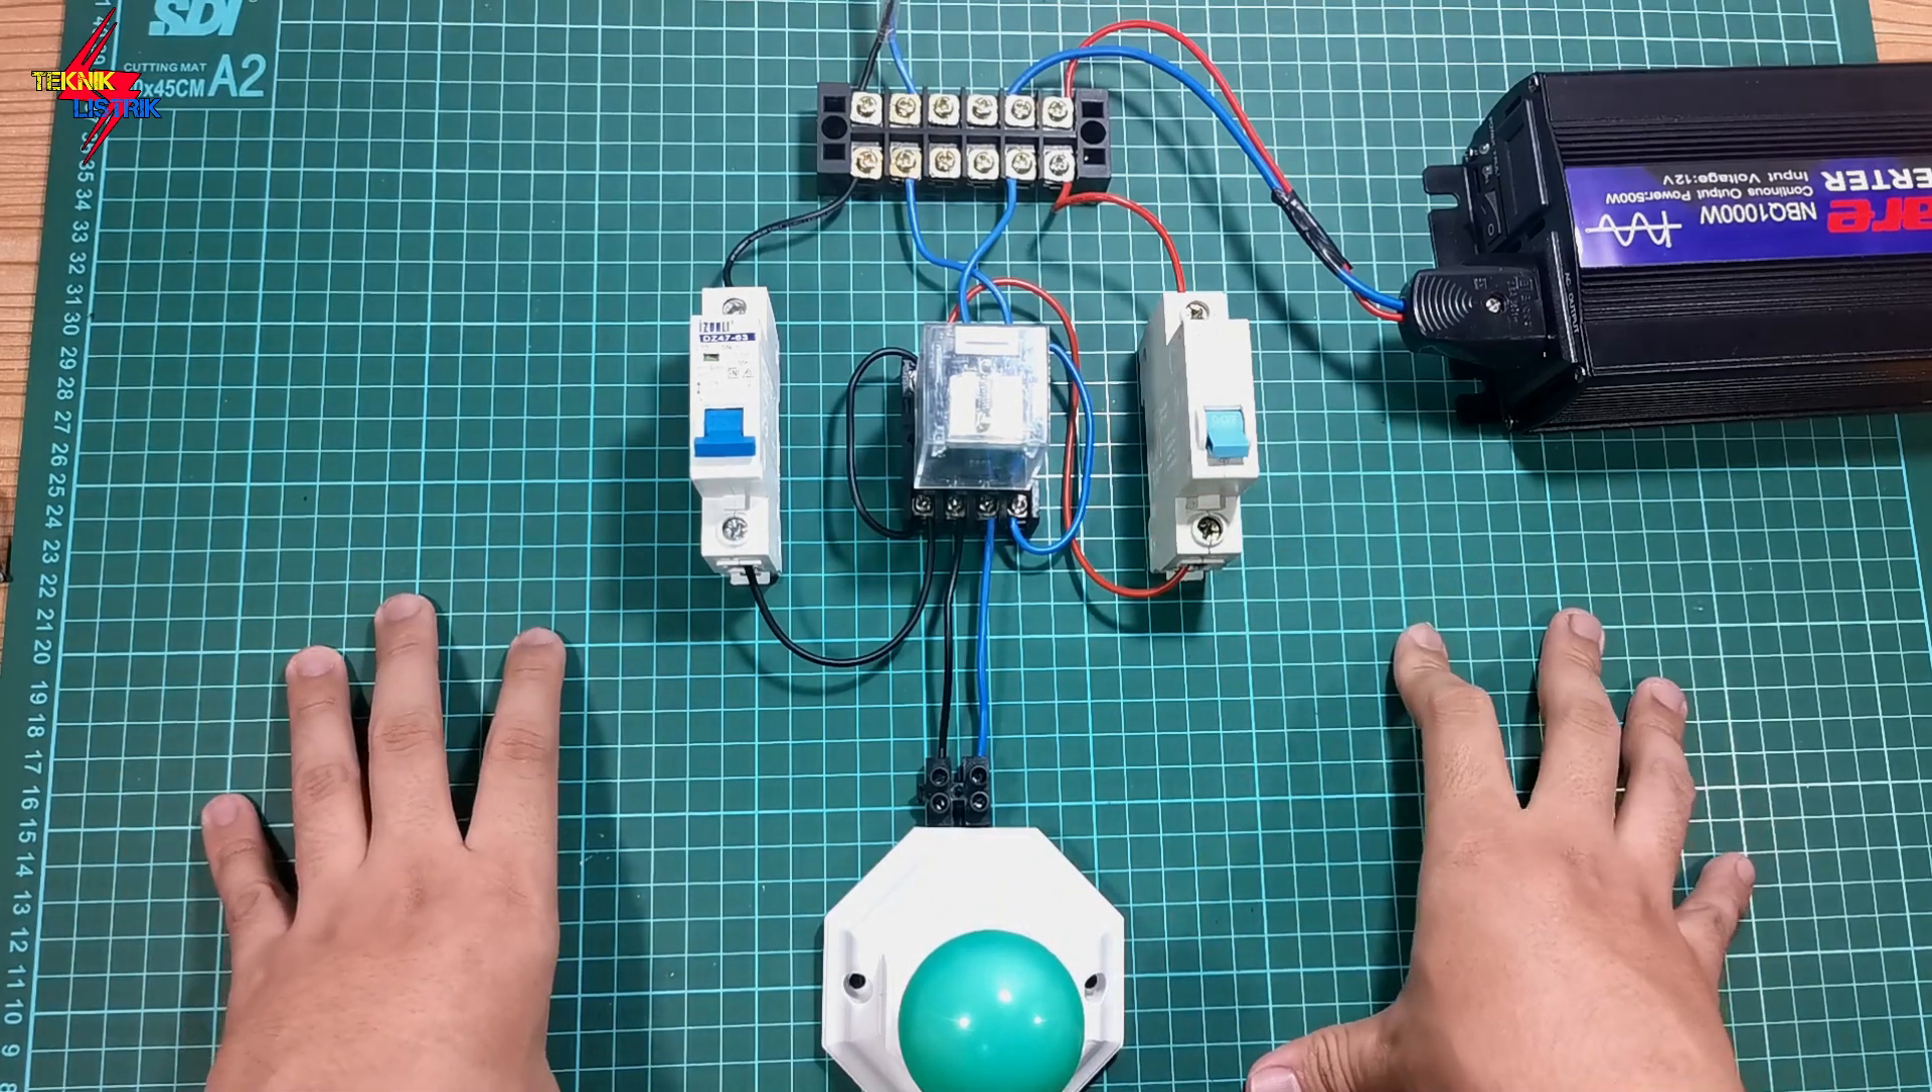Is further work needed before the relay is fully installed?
No.